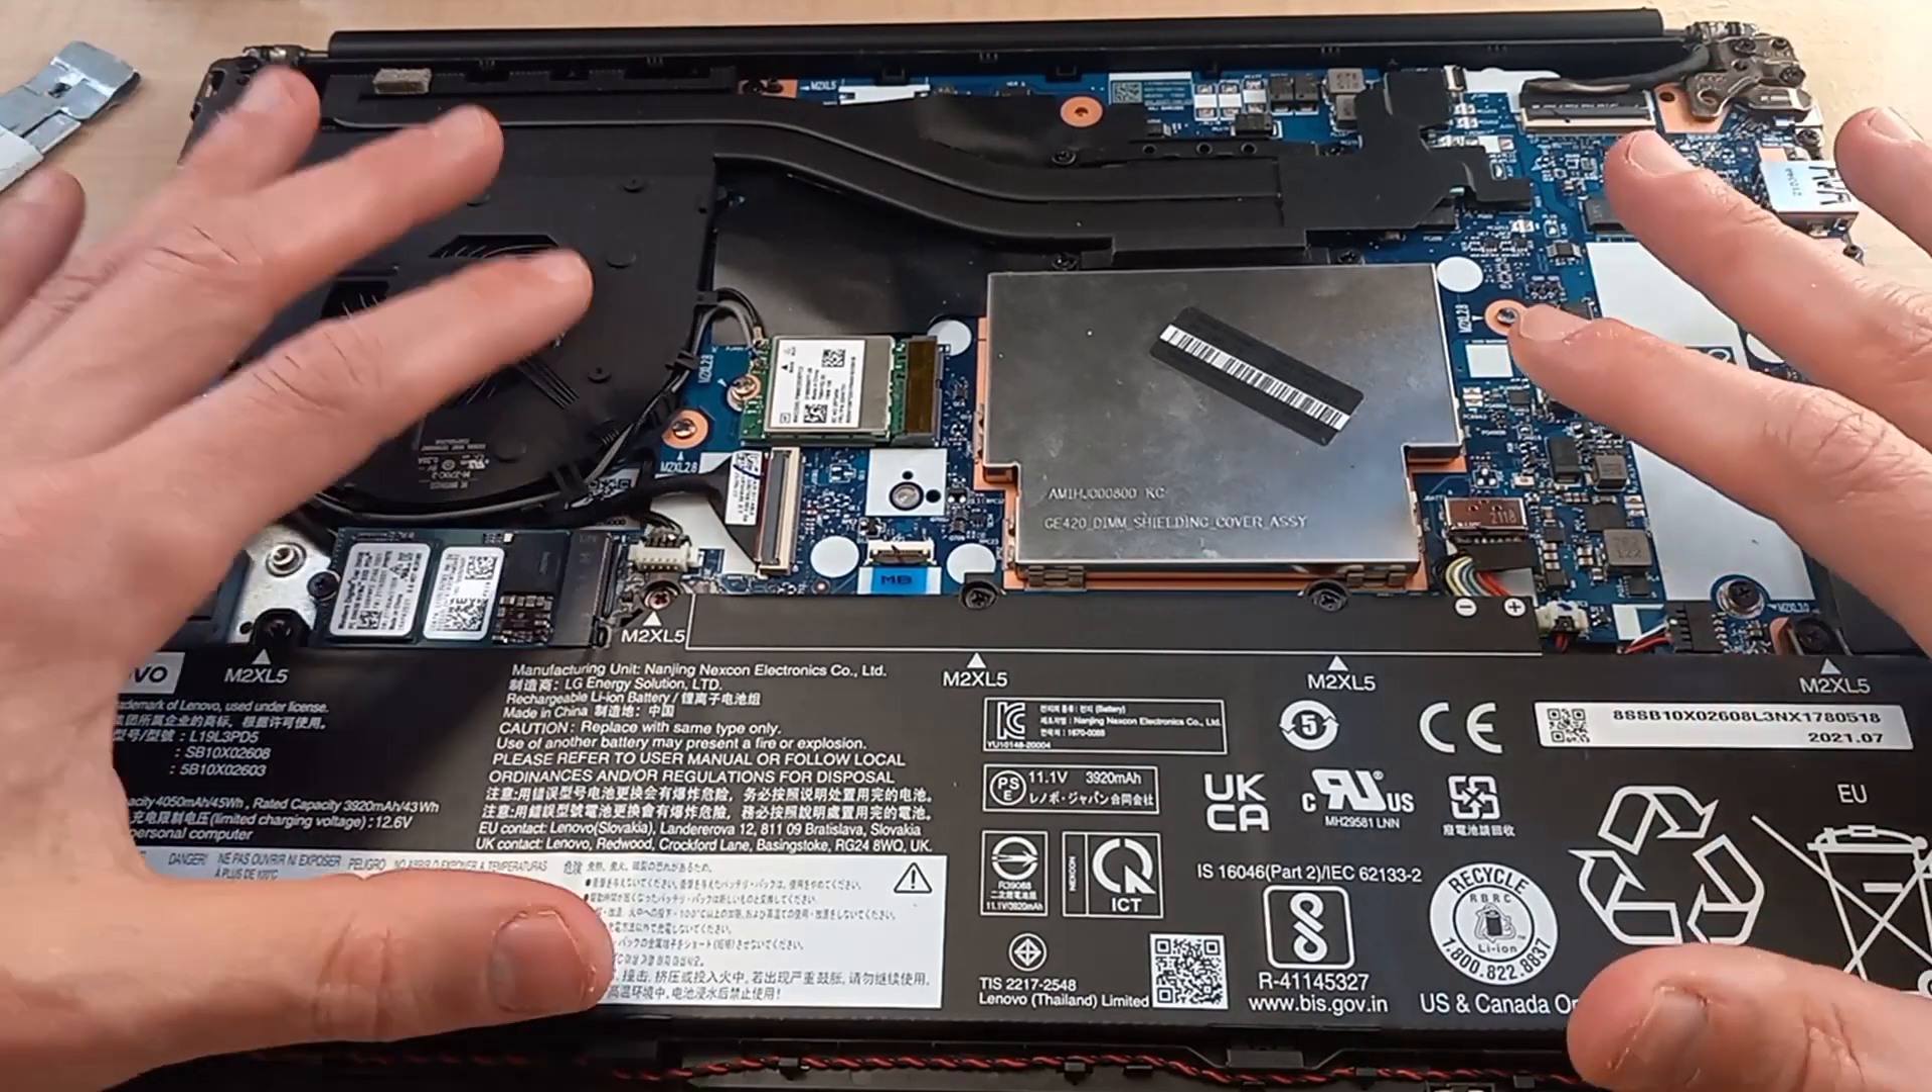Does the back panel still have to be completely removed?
No.